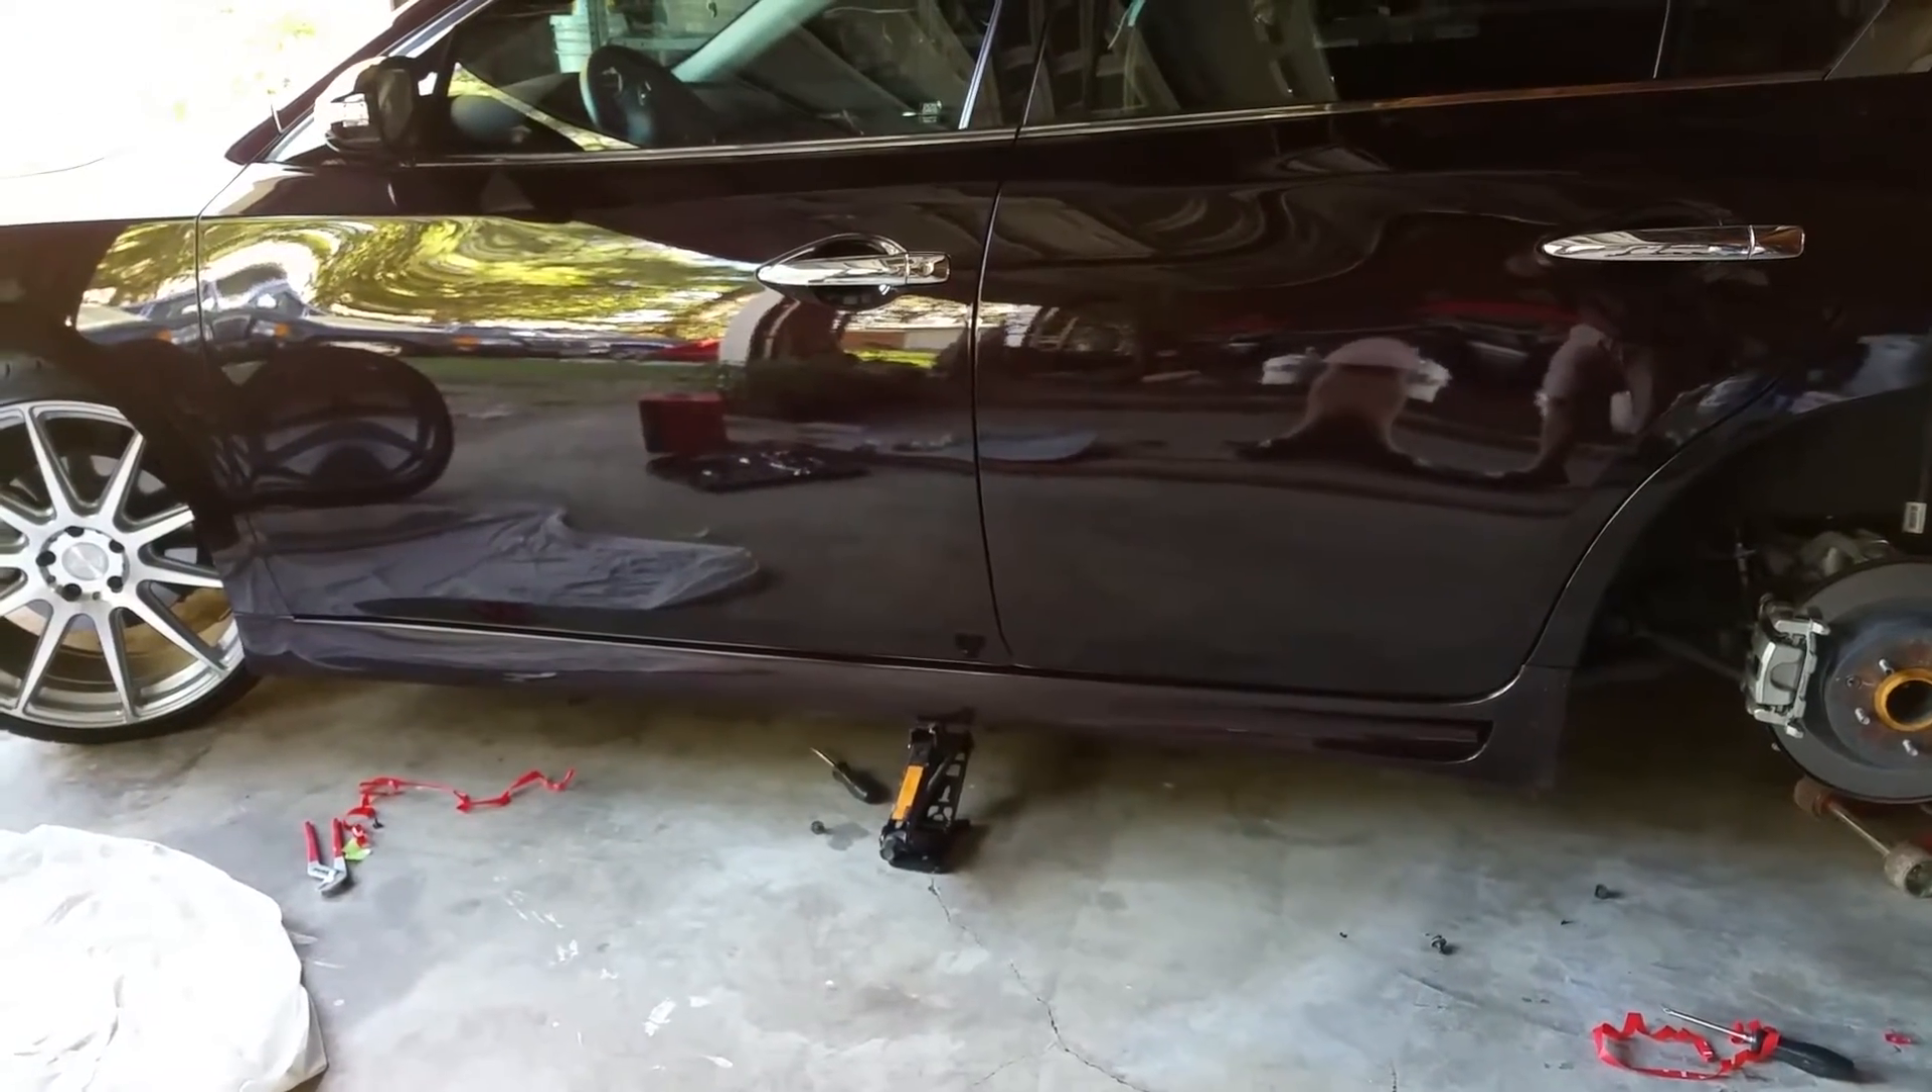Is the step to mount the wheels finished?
No.